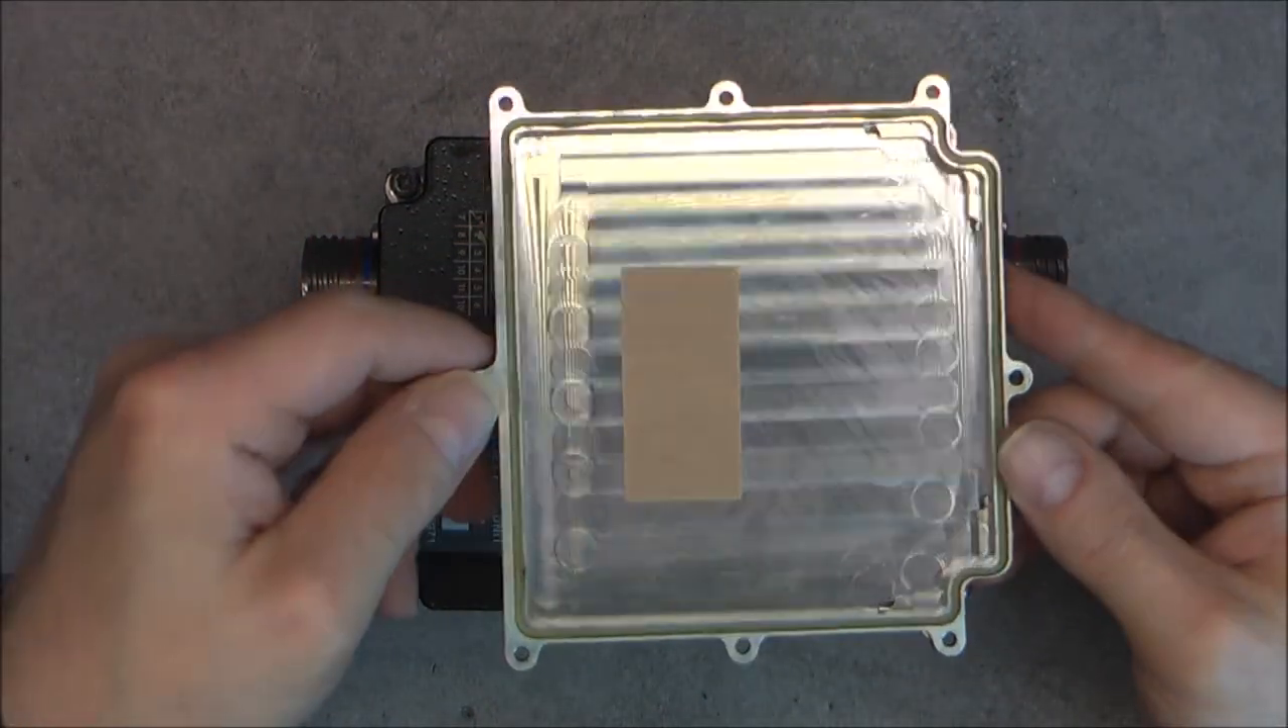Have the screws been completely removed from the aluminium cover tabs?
Yes.